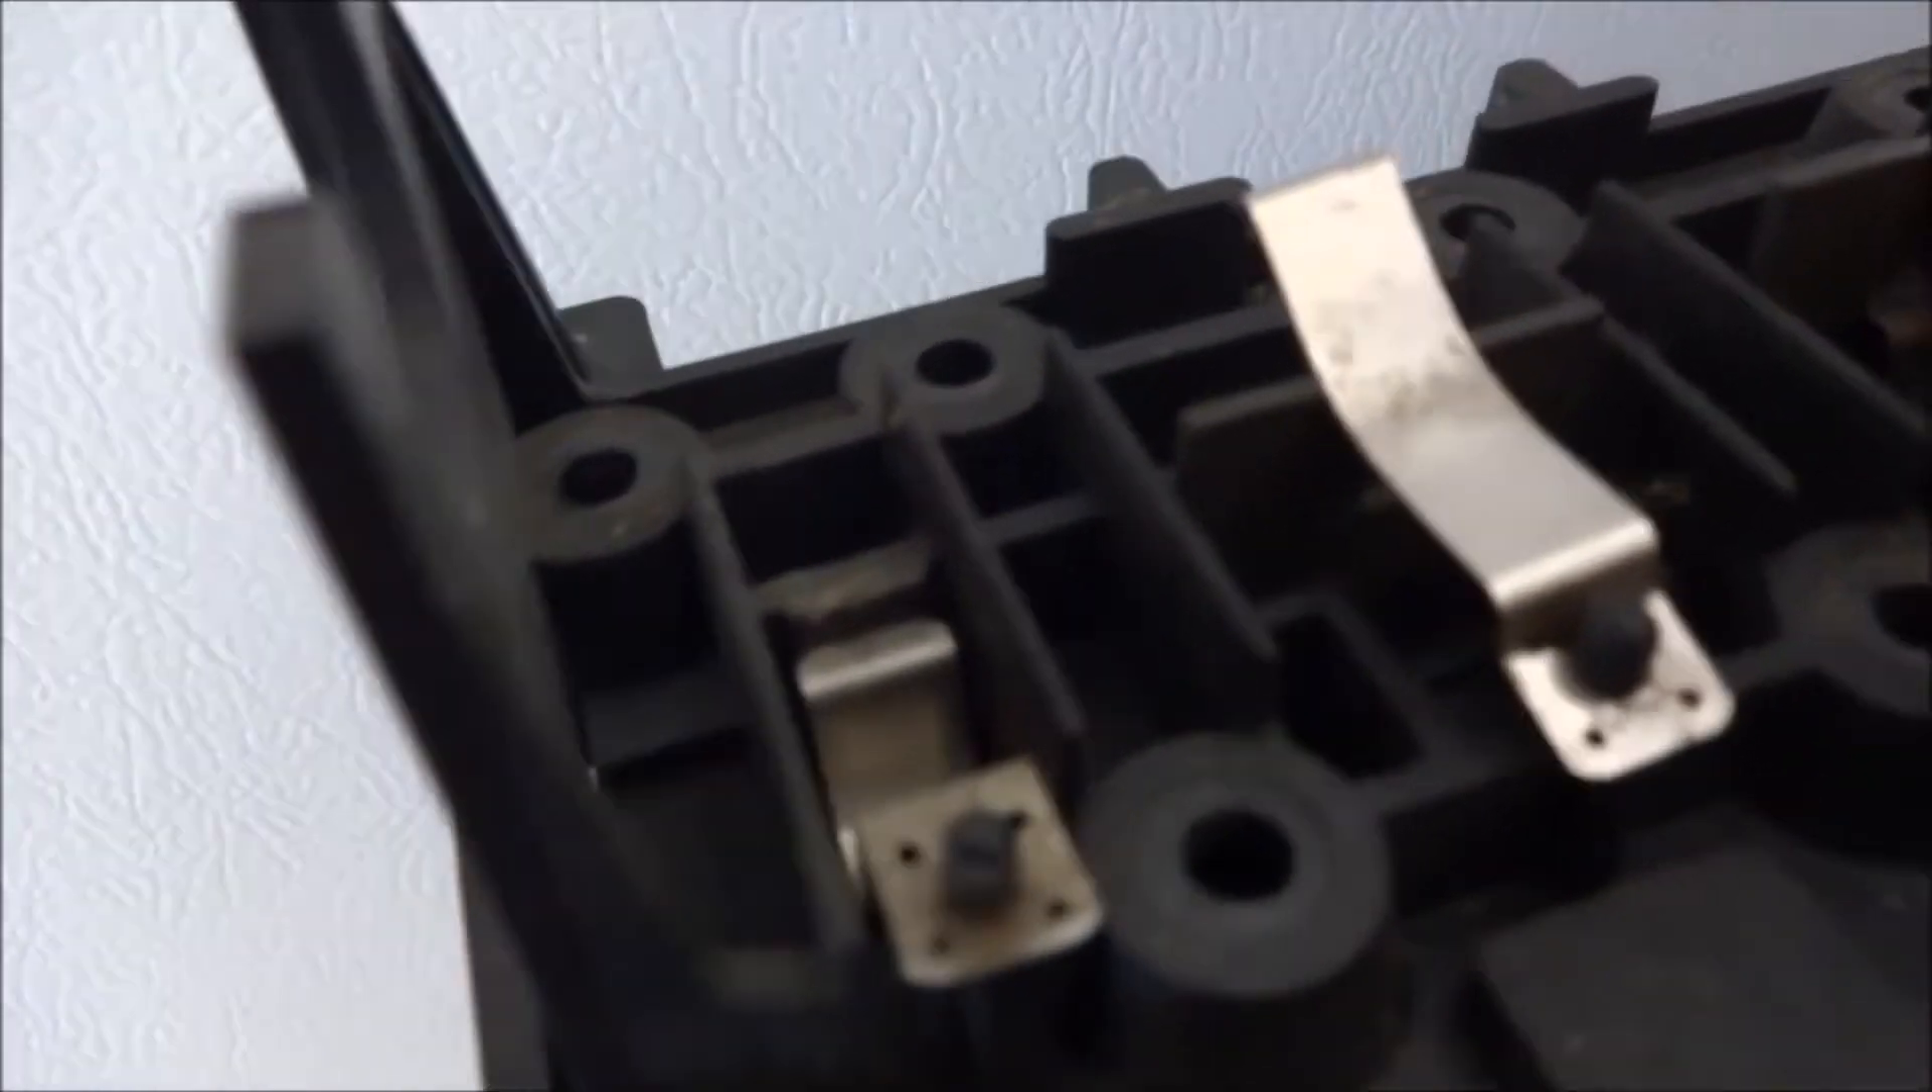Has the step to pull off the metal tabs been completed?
No.